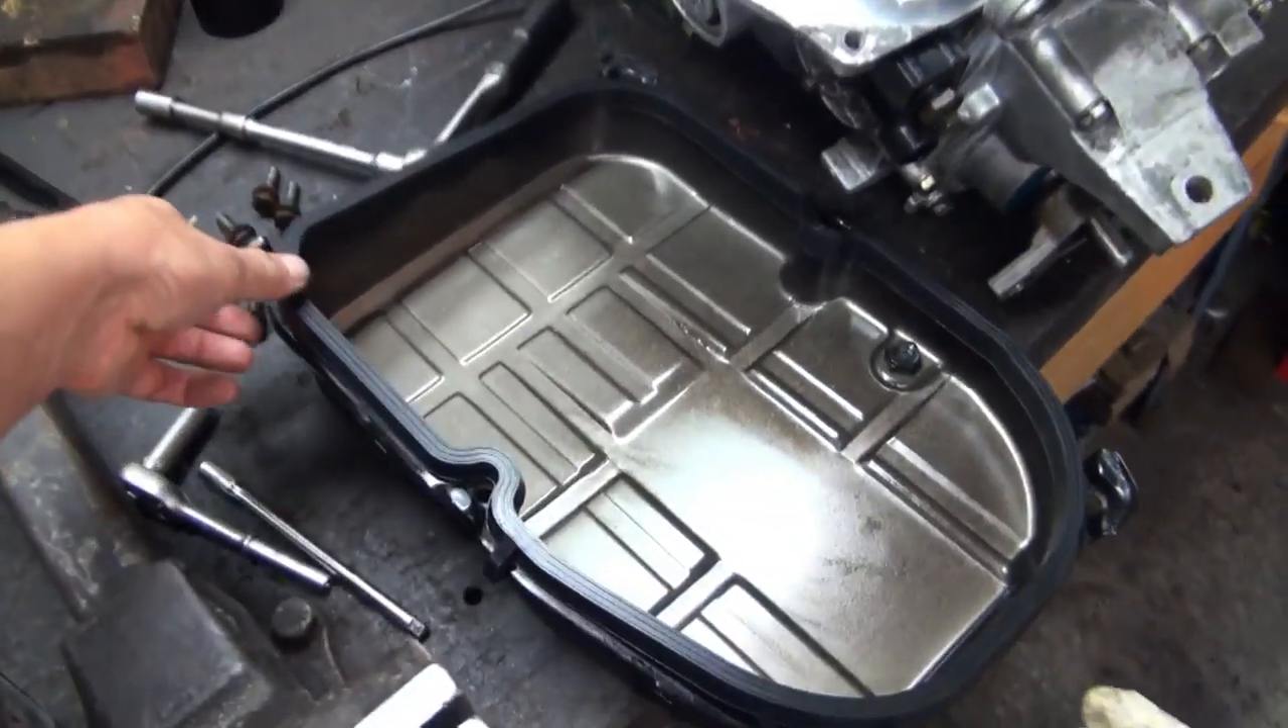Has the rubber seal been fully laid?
Yes.